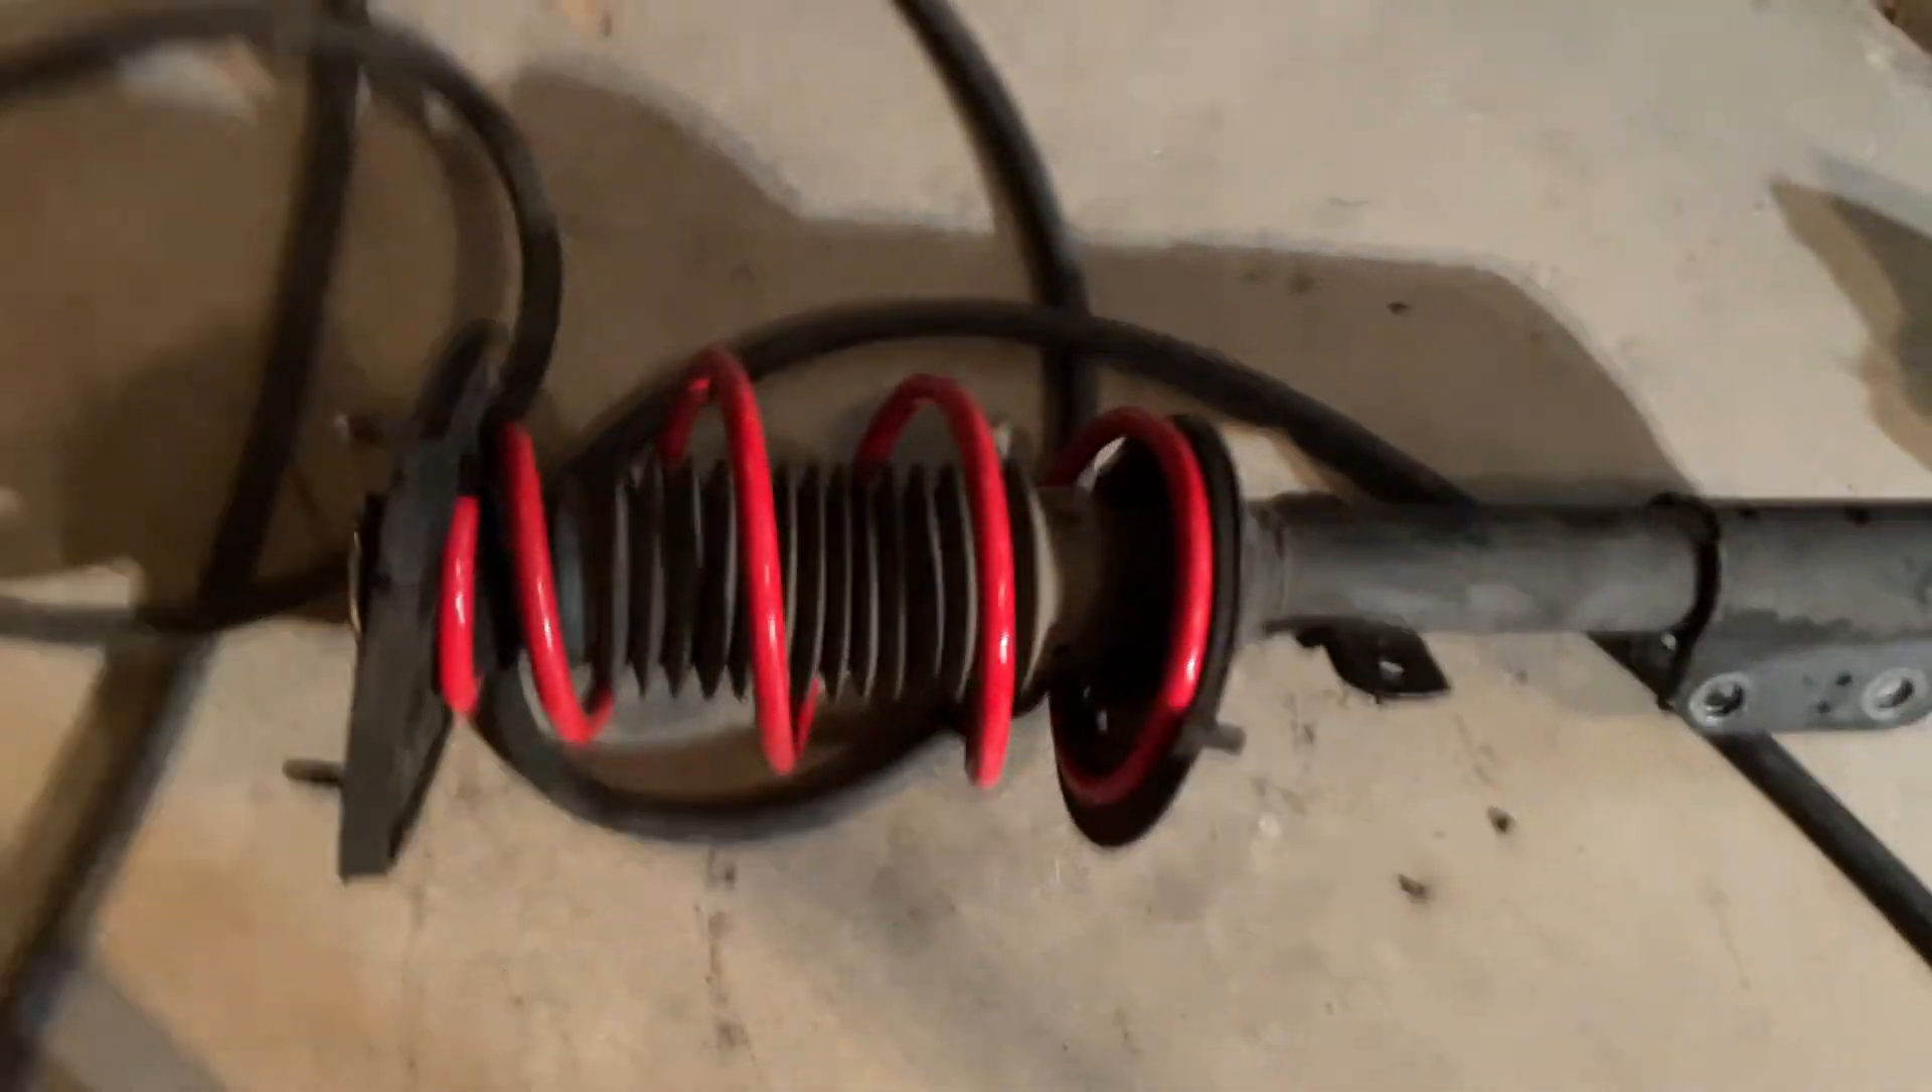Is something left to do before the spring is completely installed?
No.